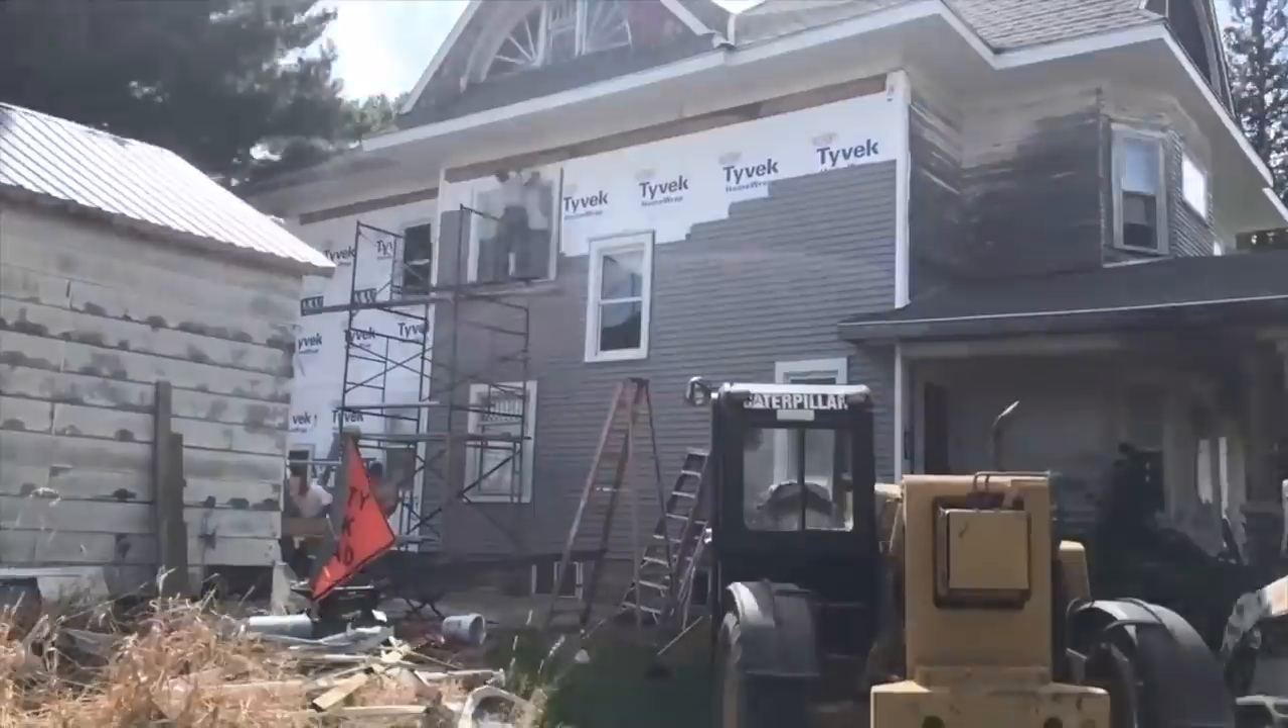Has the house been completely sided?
No.